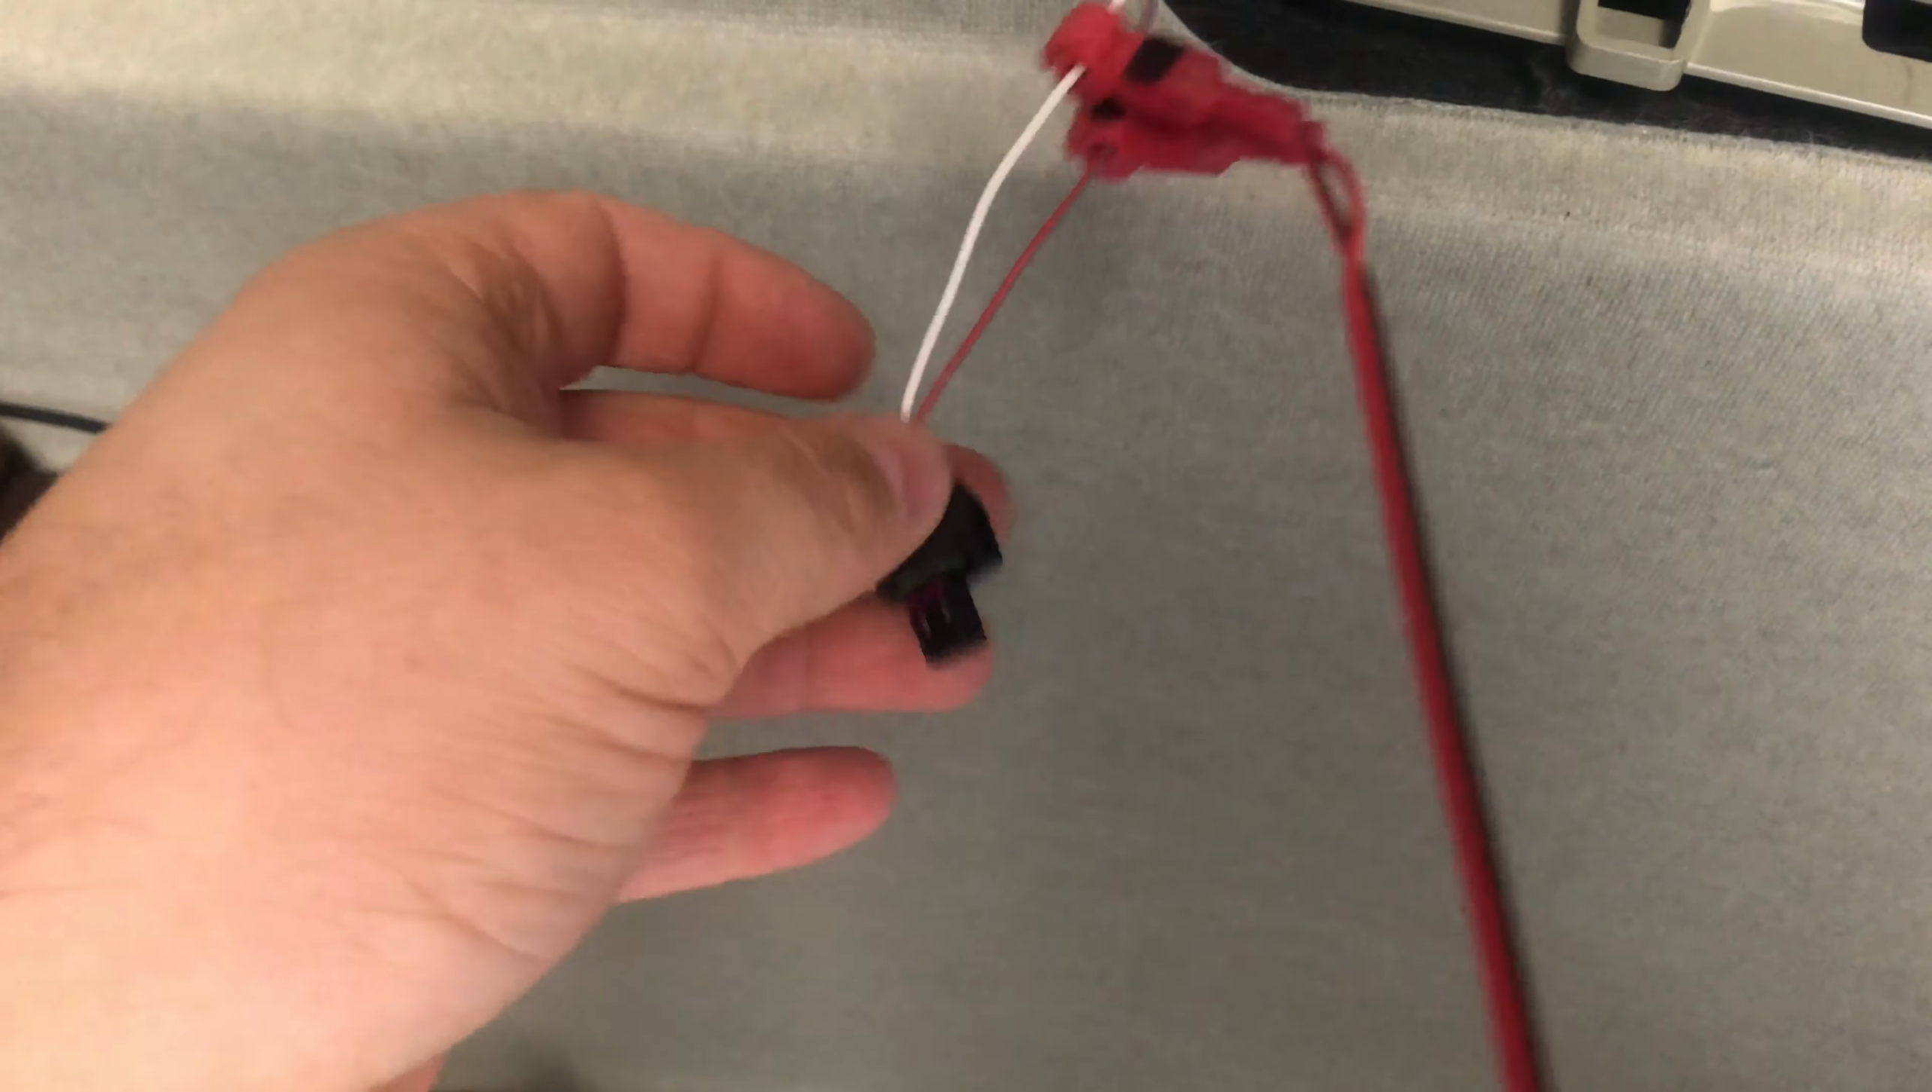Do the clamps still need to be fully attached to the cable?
No.